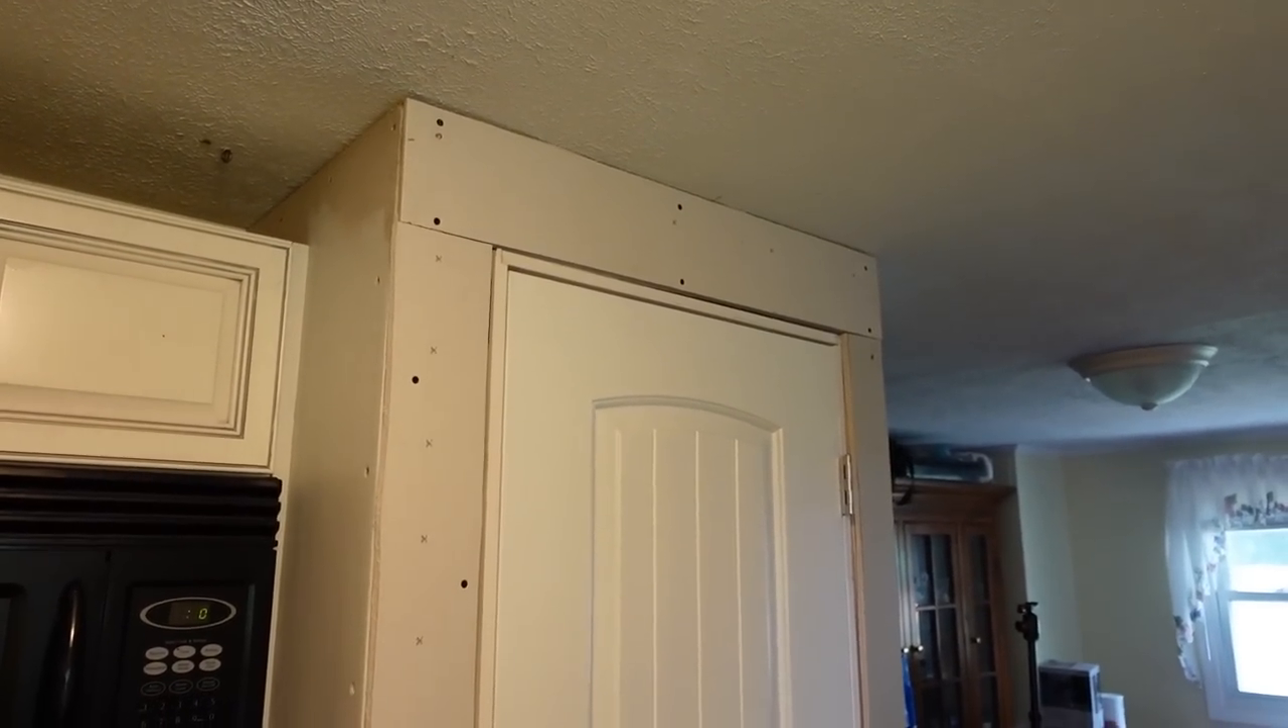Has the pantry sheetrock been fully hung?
Yes.